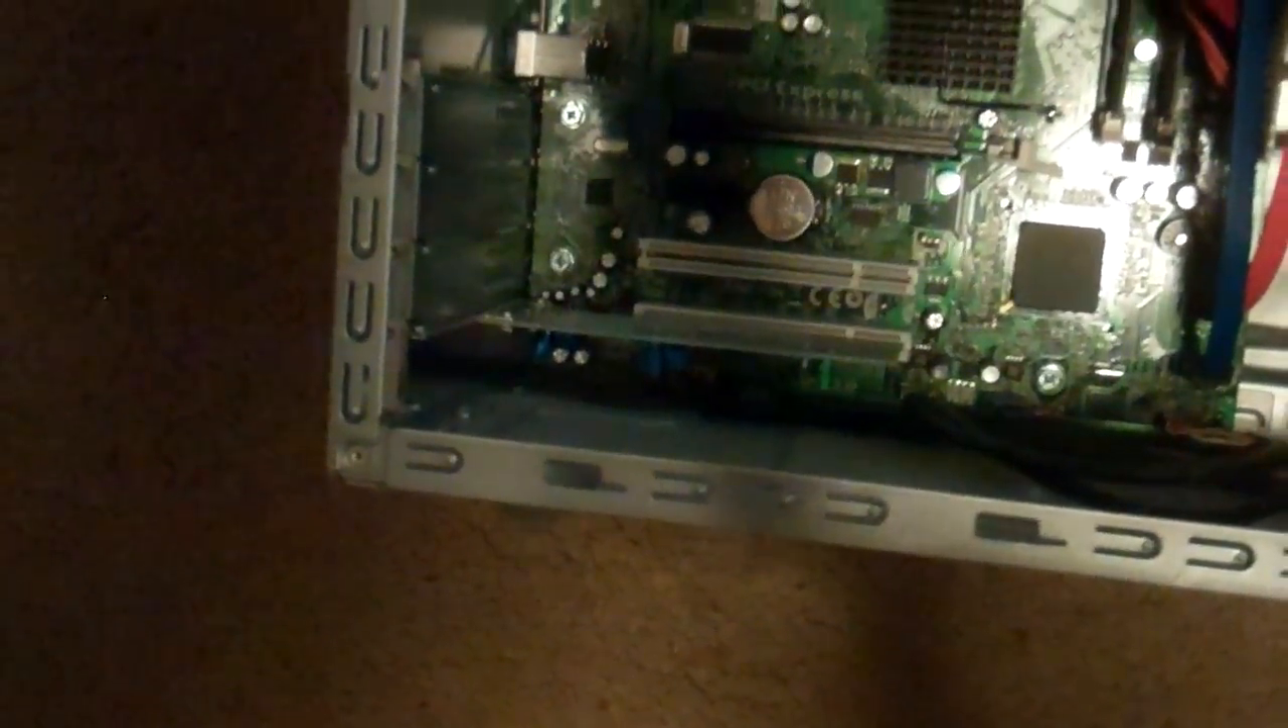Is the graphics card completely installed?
No.